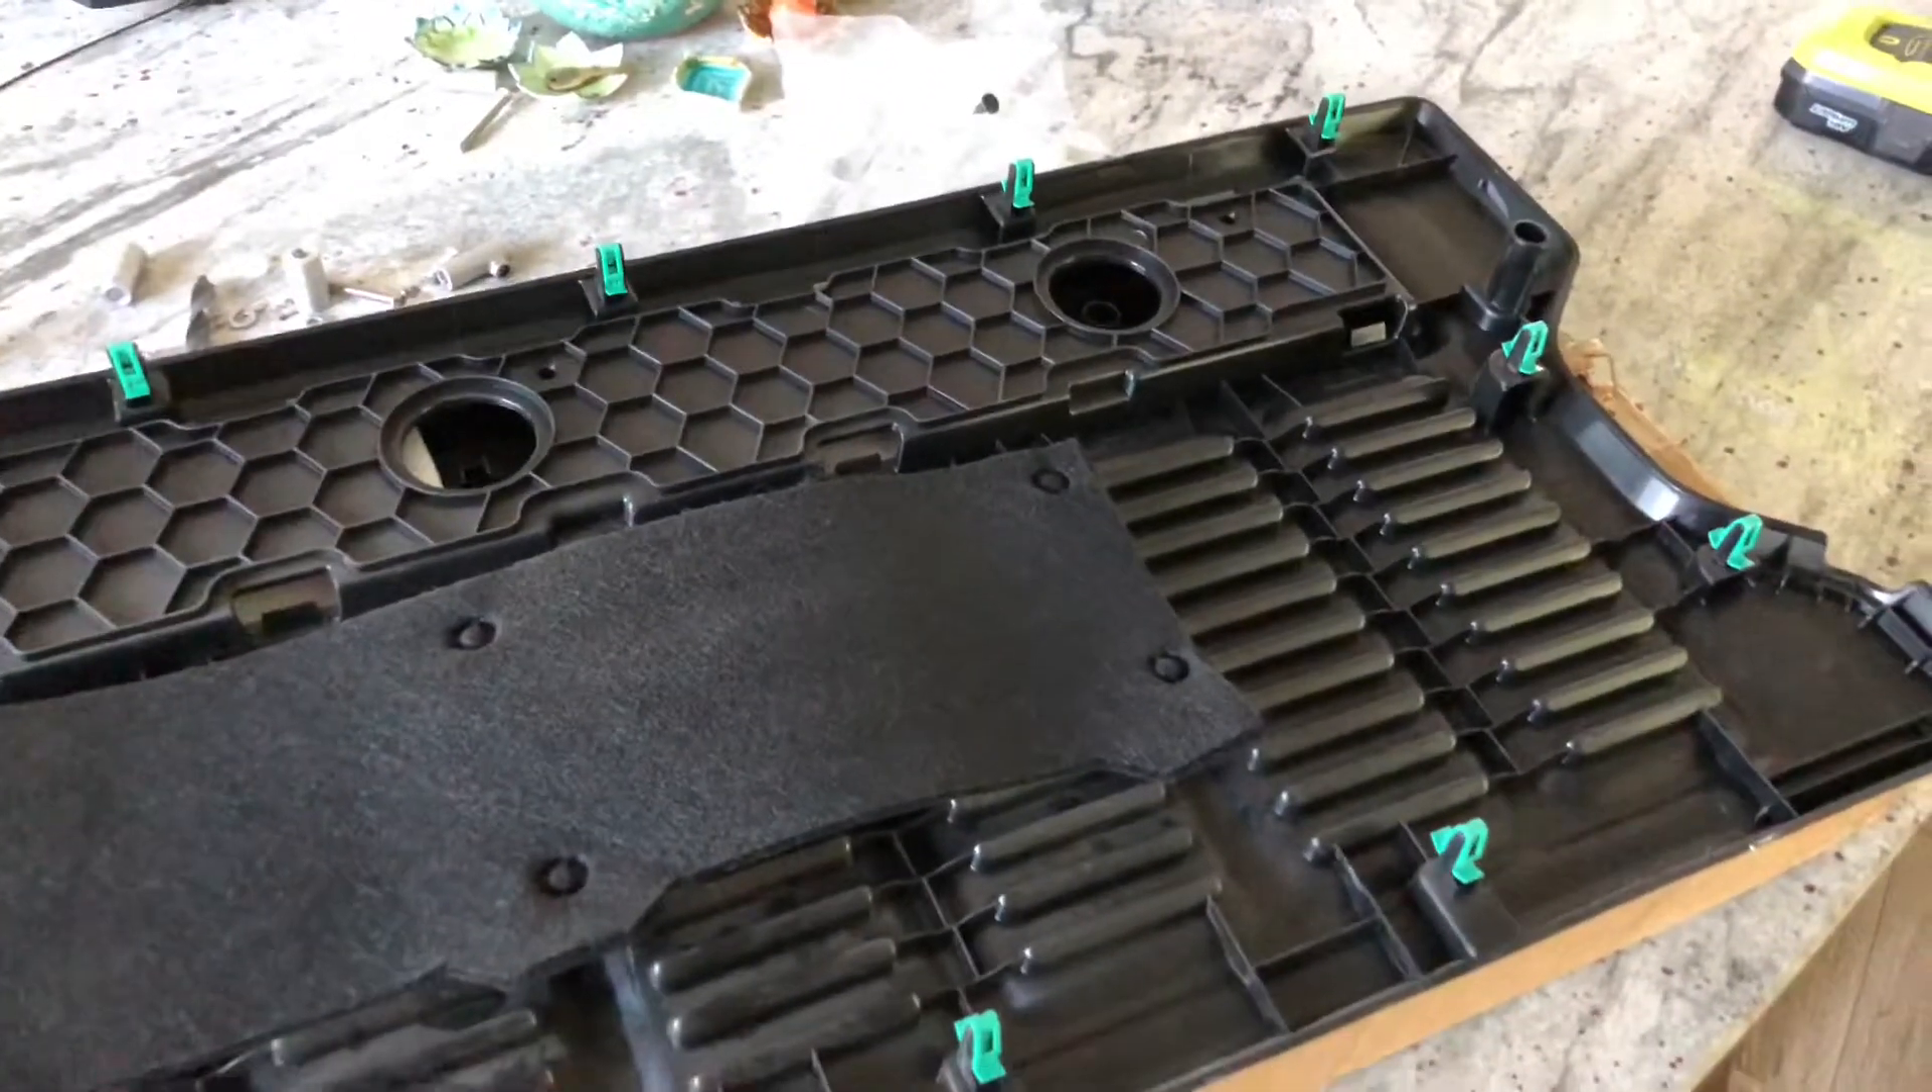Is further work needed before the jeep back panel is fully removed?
No.